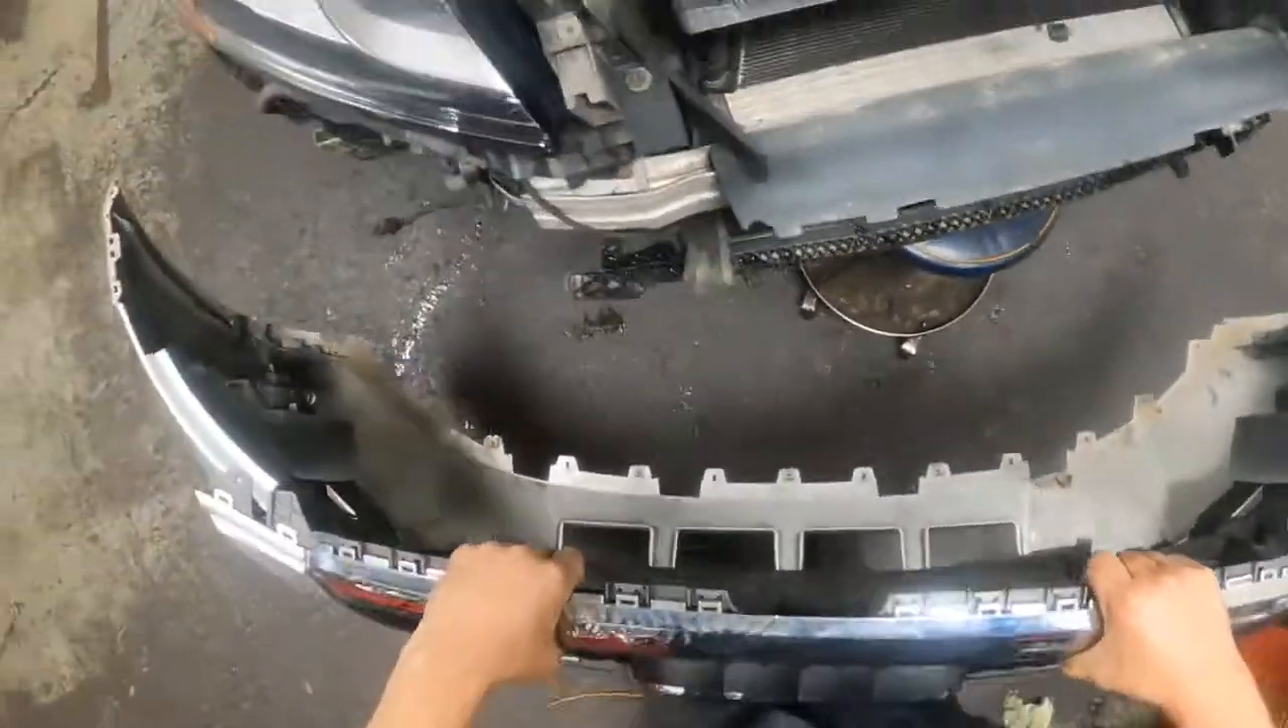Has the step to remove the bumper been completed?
Yes.